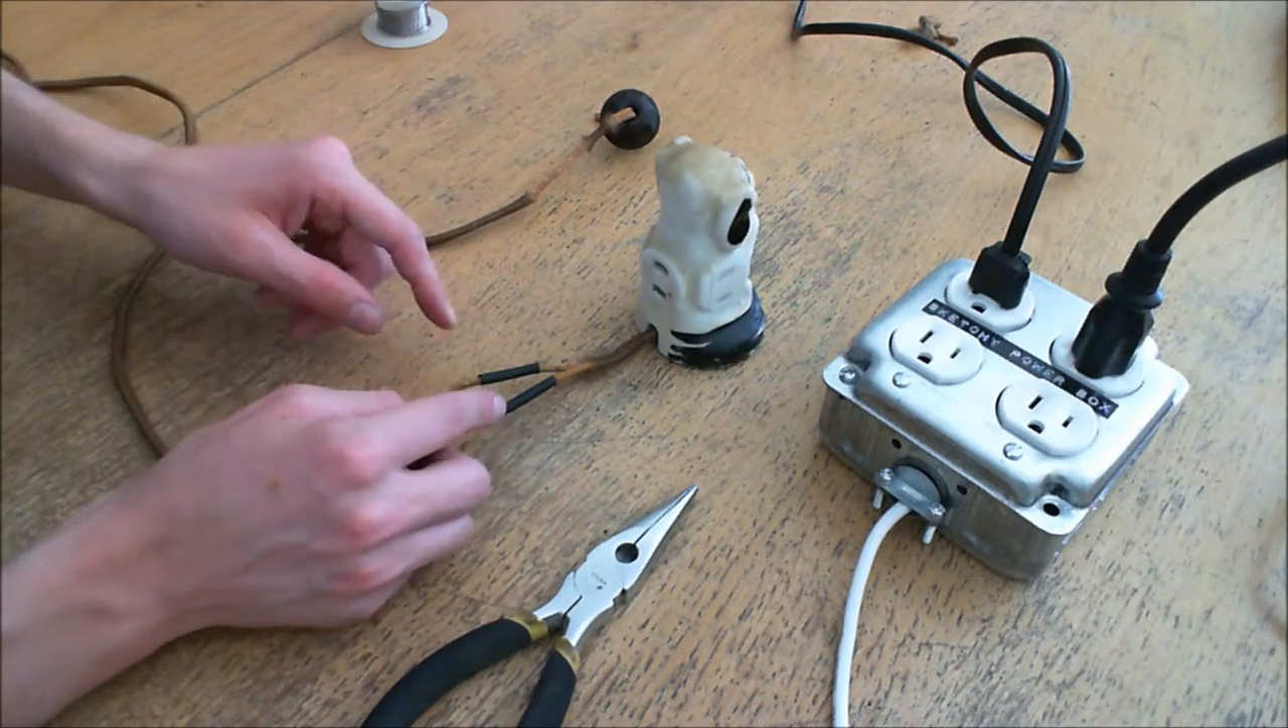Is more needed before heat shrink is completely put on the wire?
No.